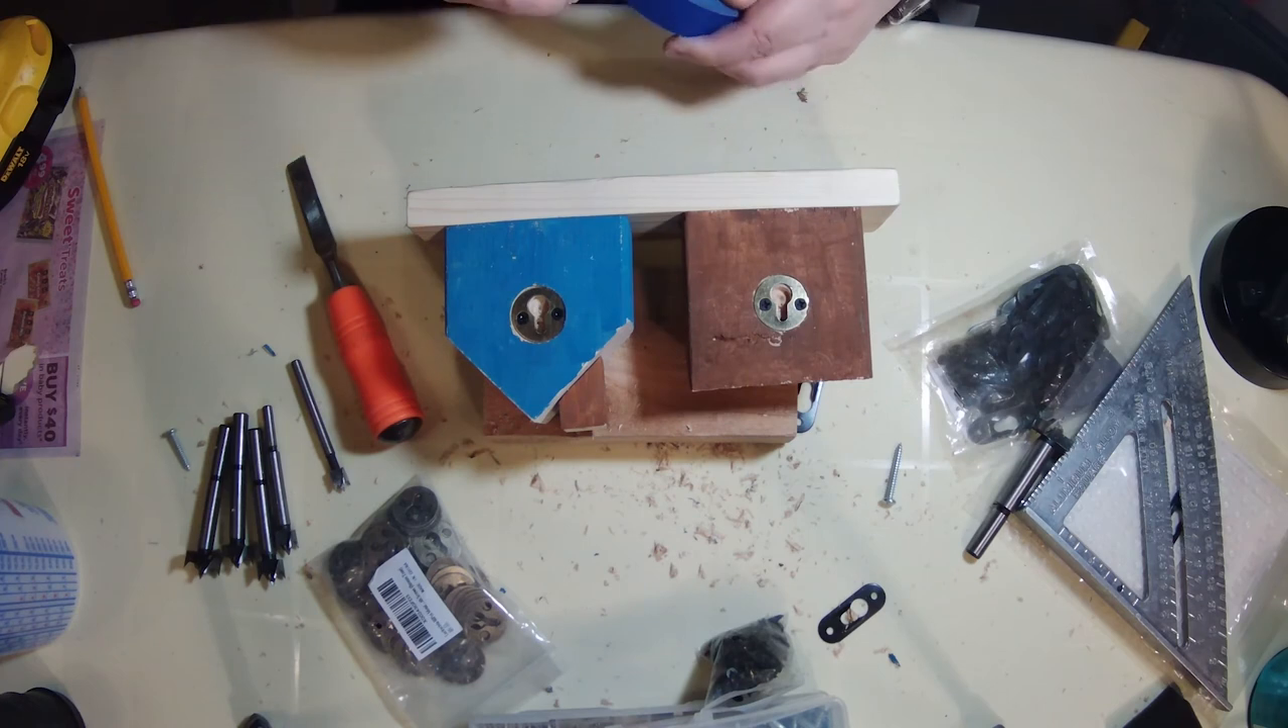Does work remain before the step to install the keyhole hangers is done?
No.